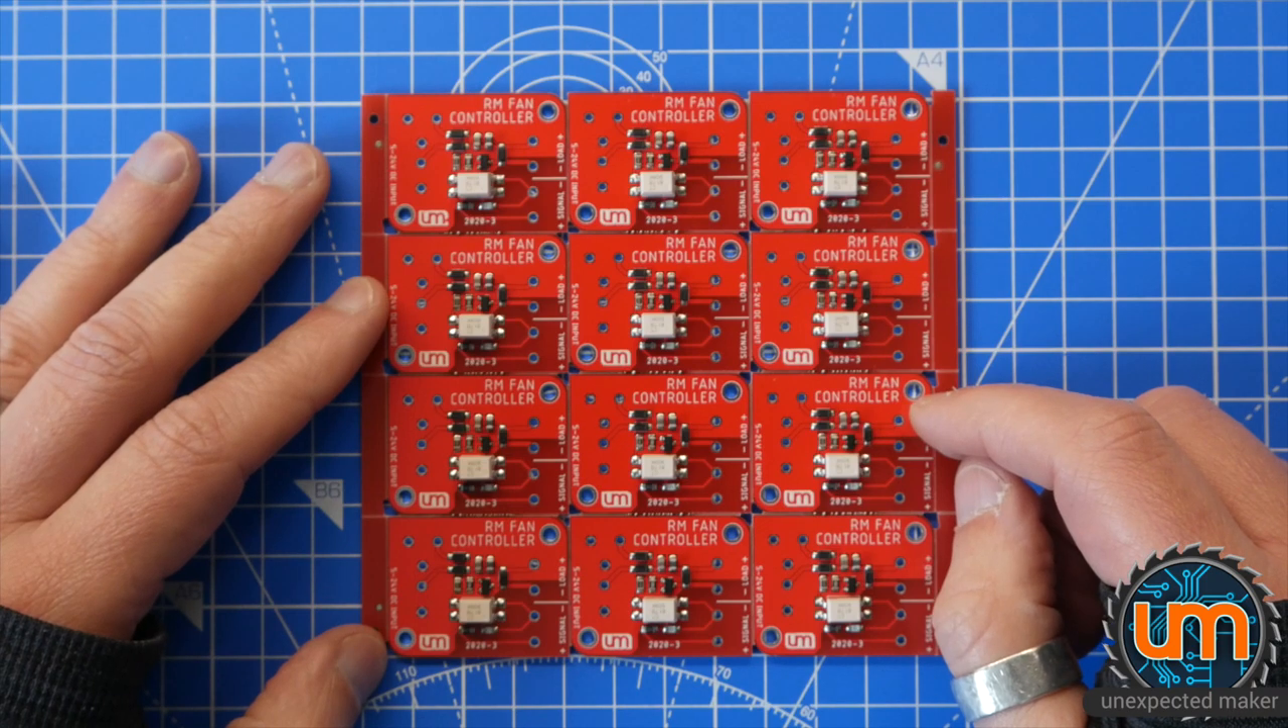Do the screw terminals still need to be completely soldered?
Yes.